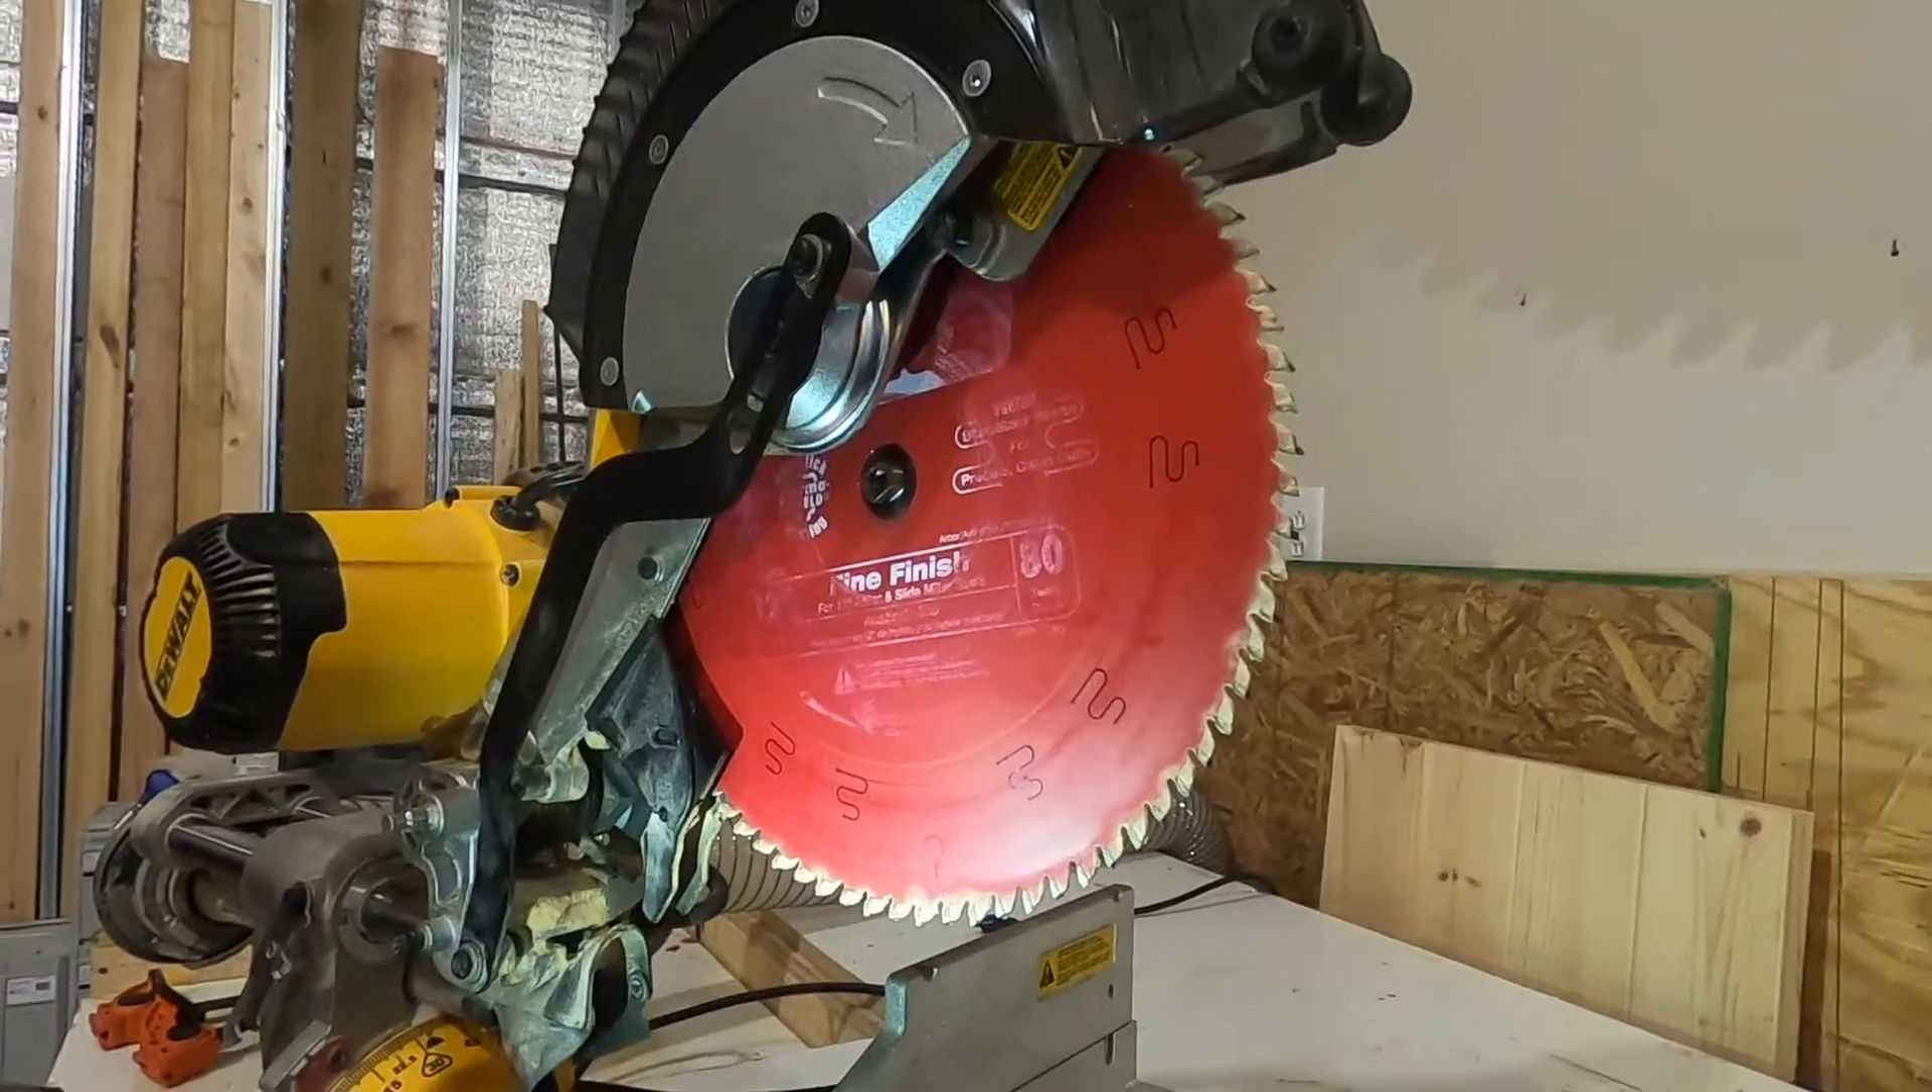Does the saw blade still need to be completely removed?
Yes.